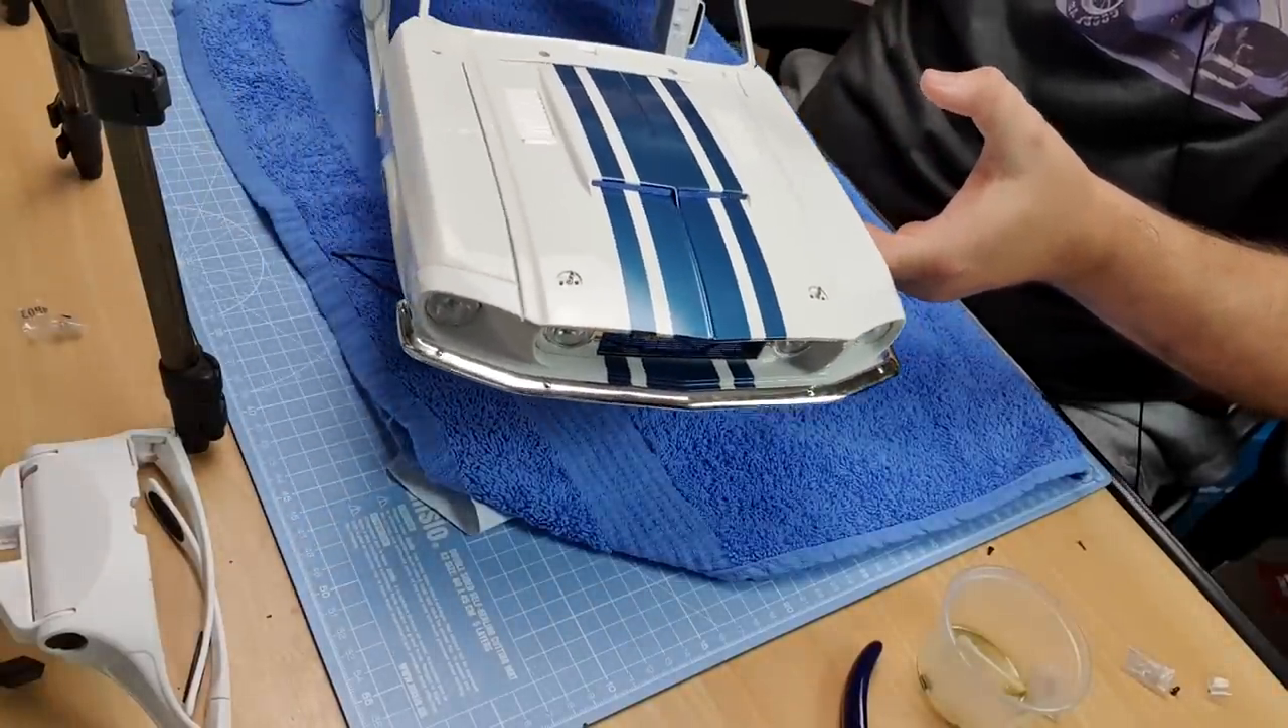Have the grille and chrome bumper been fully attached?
Yes.